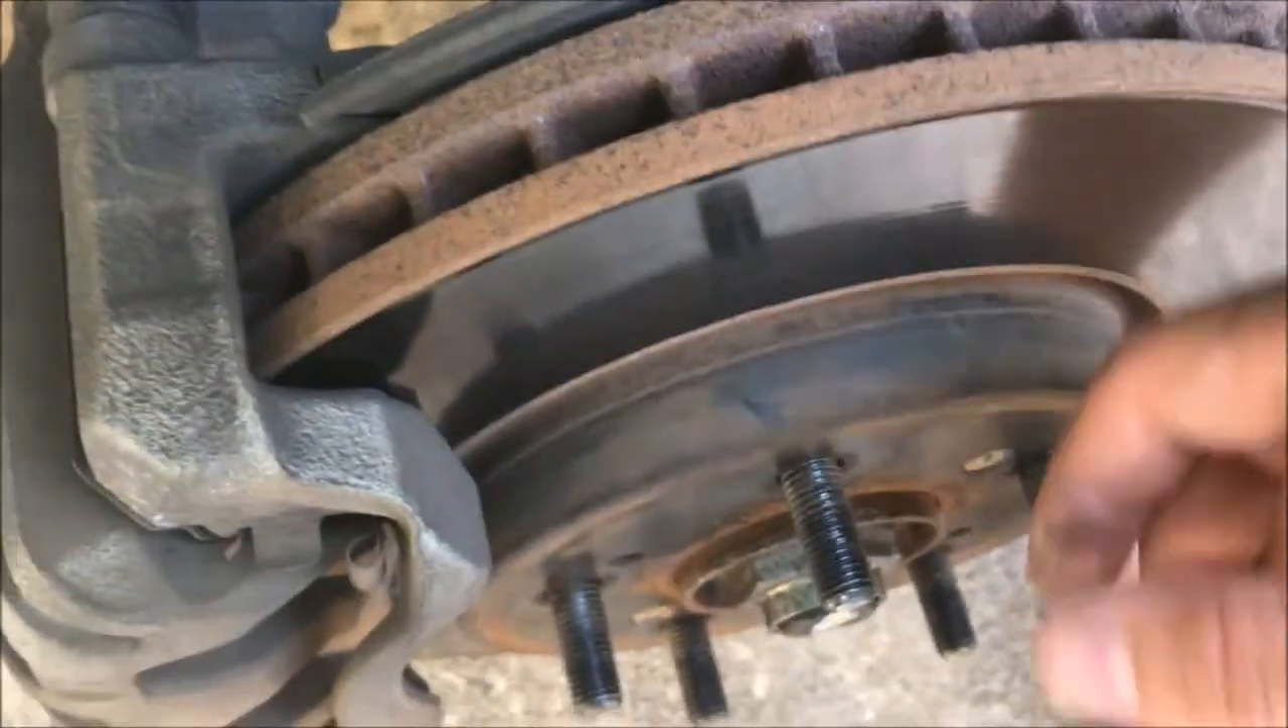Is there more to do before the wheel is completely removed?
No.